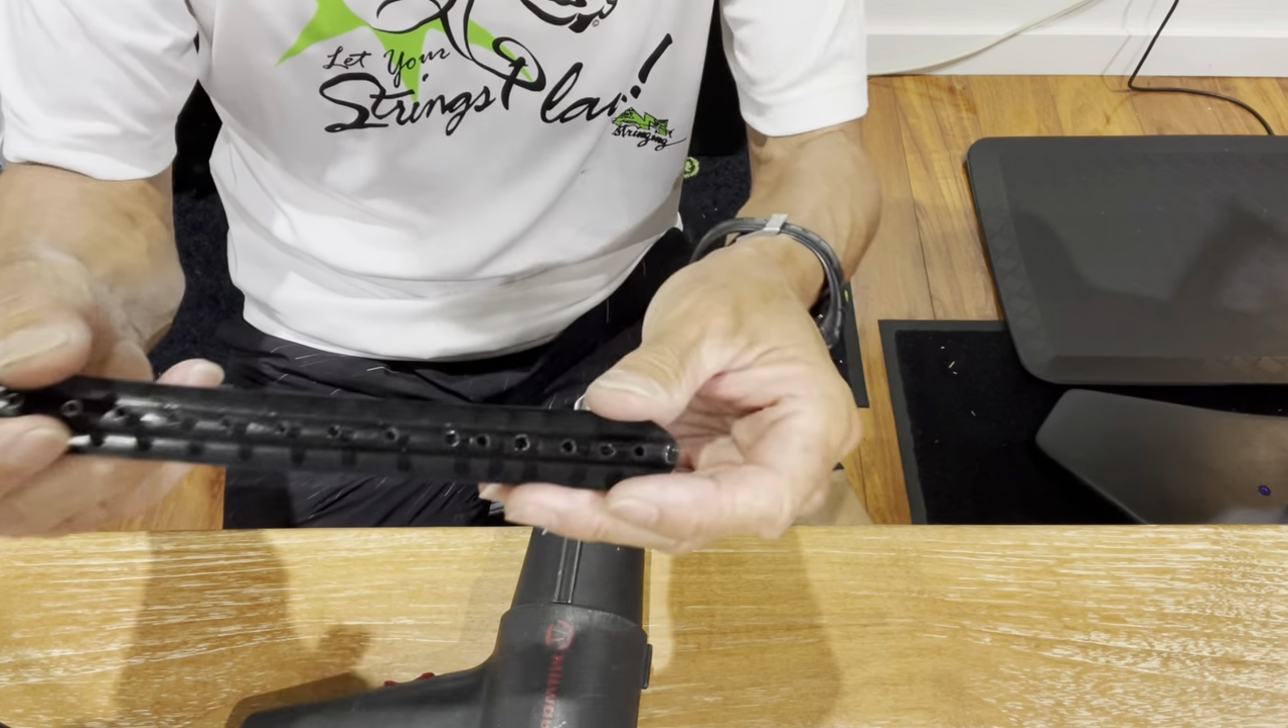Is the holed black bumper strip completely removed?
Yes.